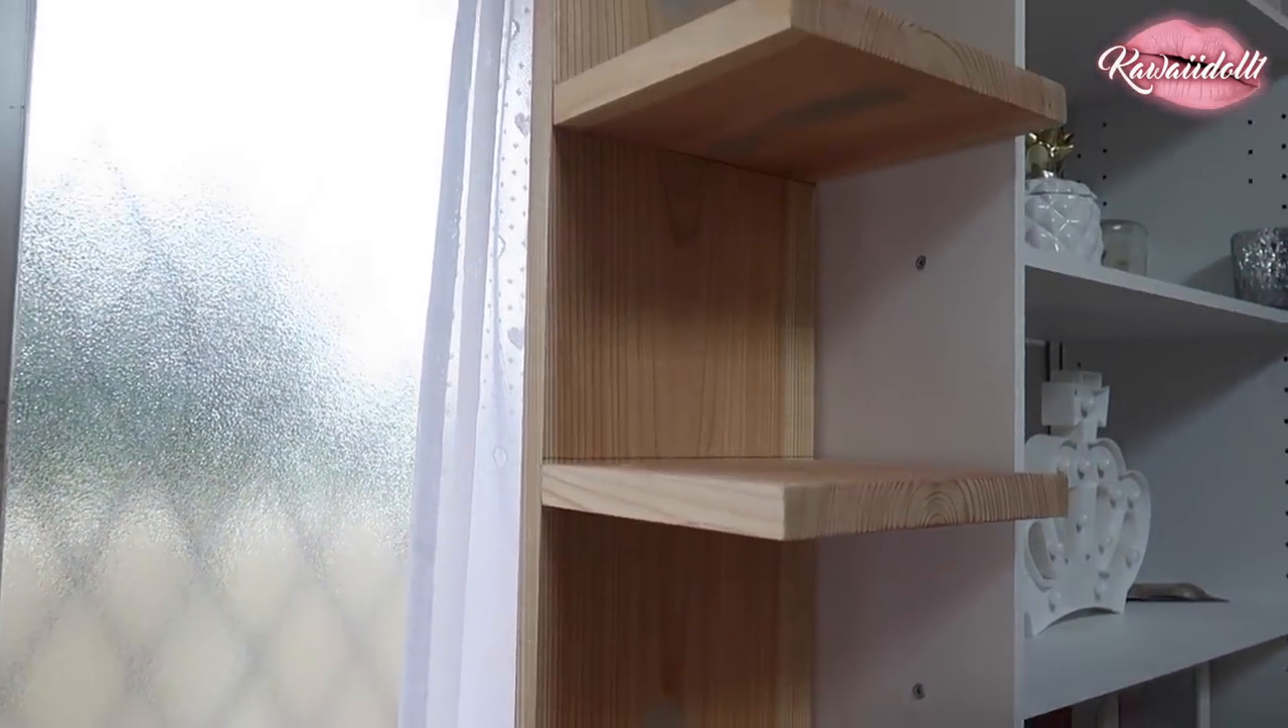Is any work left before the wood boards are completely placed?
No.